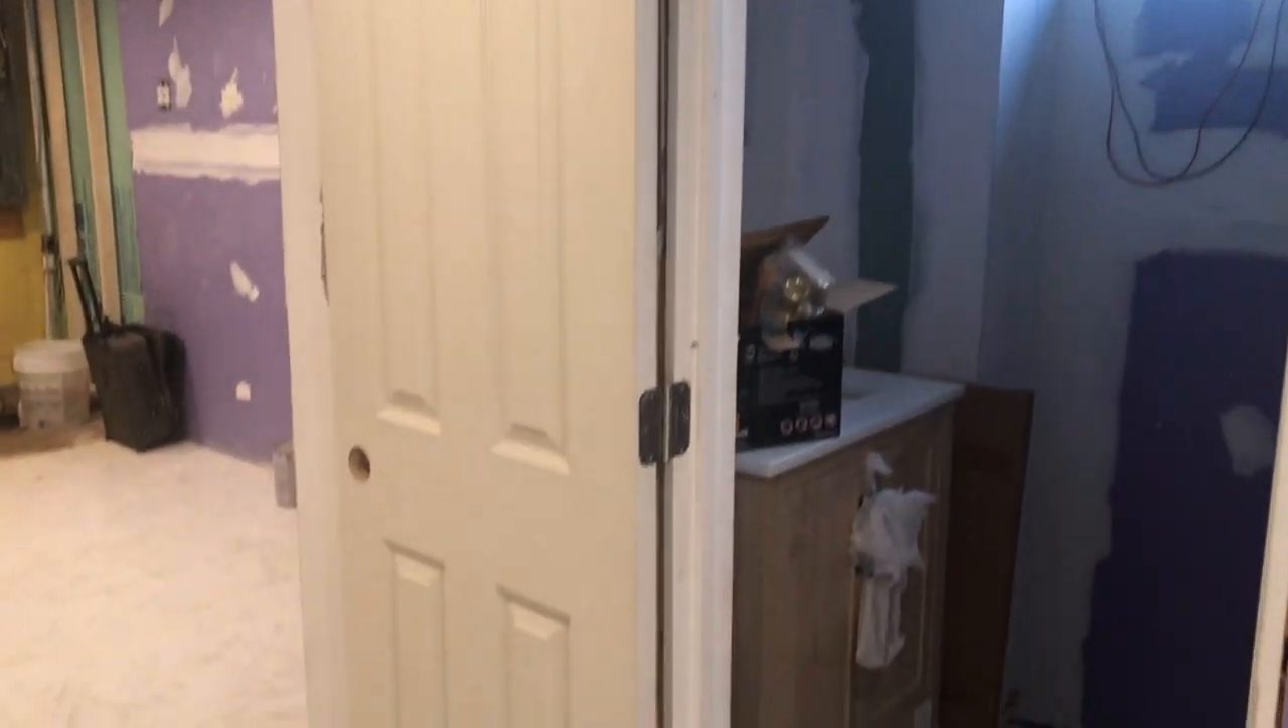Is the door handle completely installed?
No.